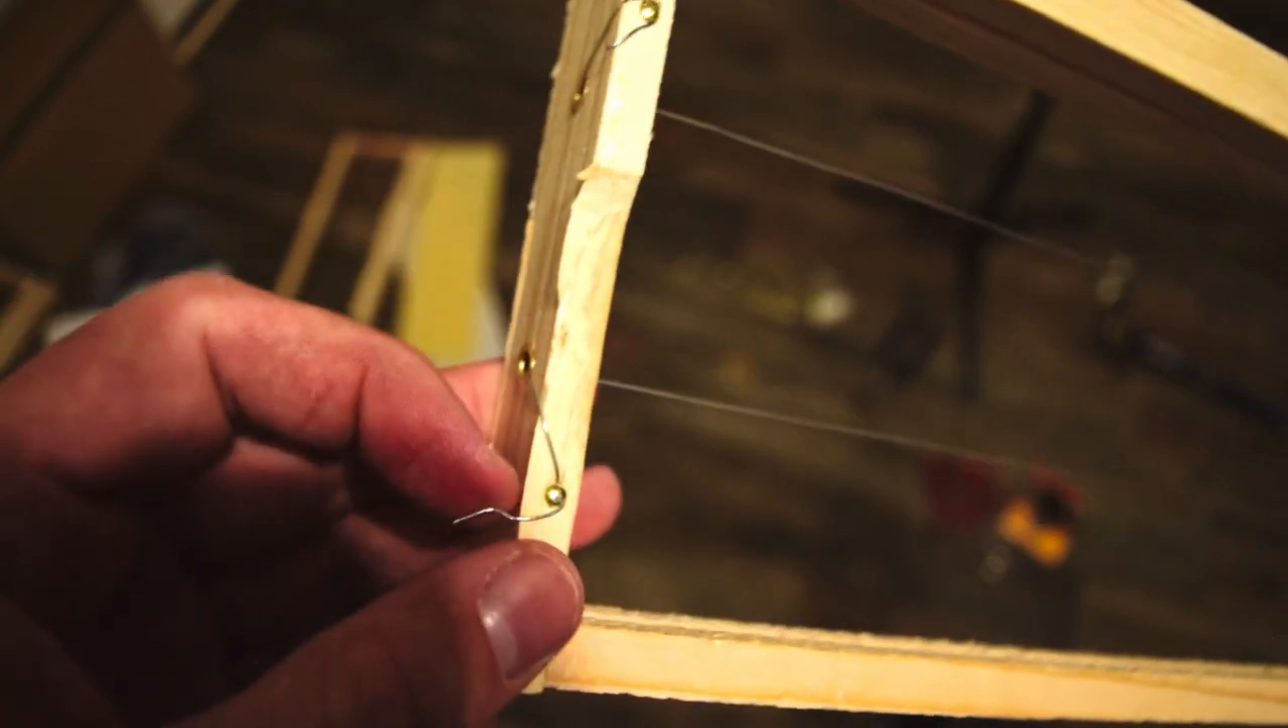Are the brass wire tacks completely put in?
Yes.